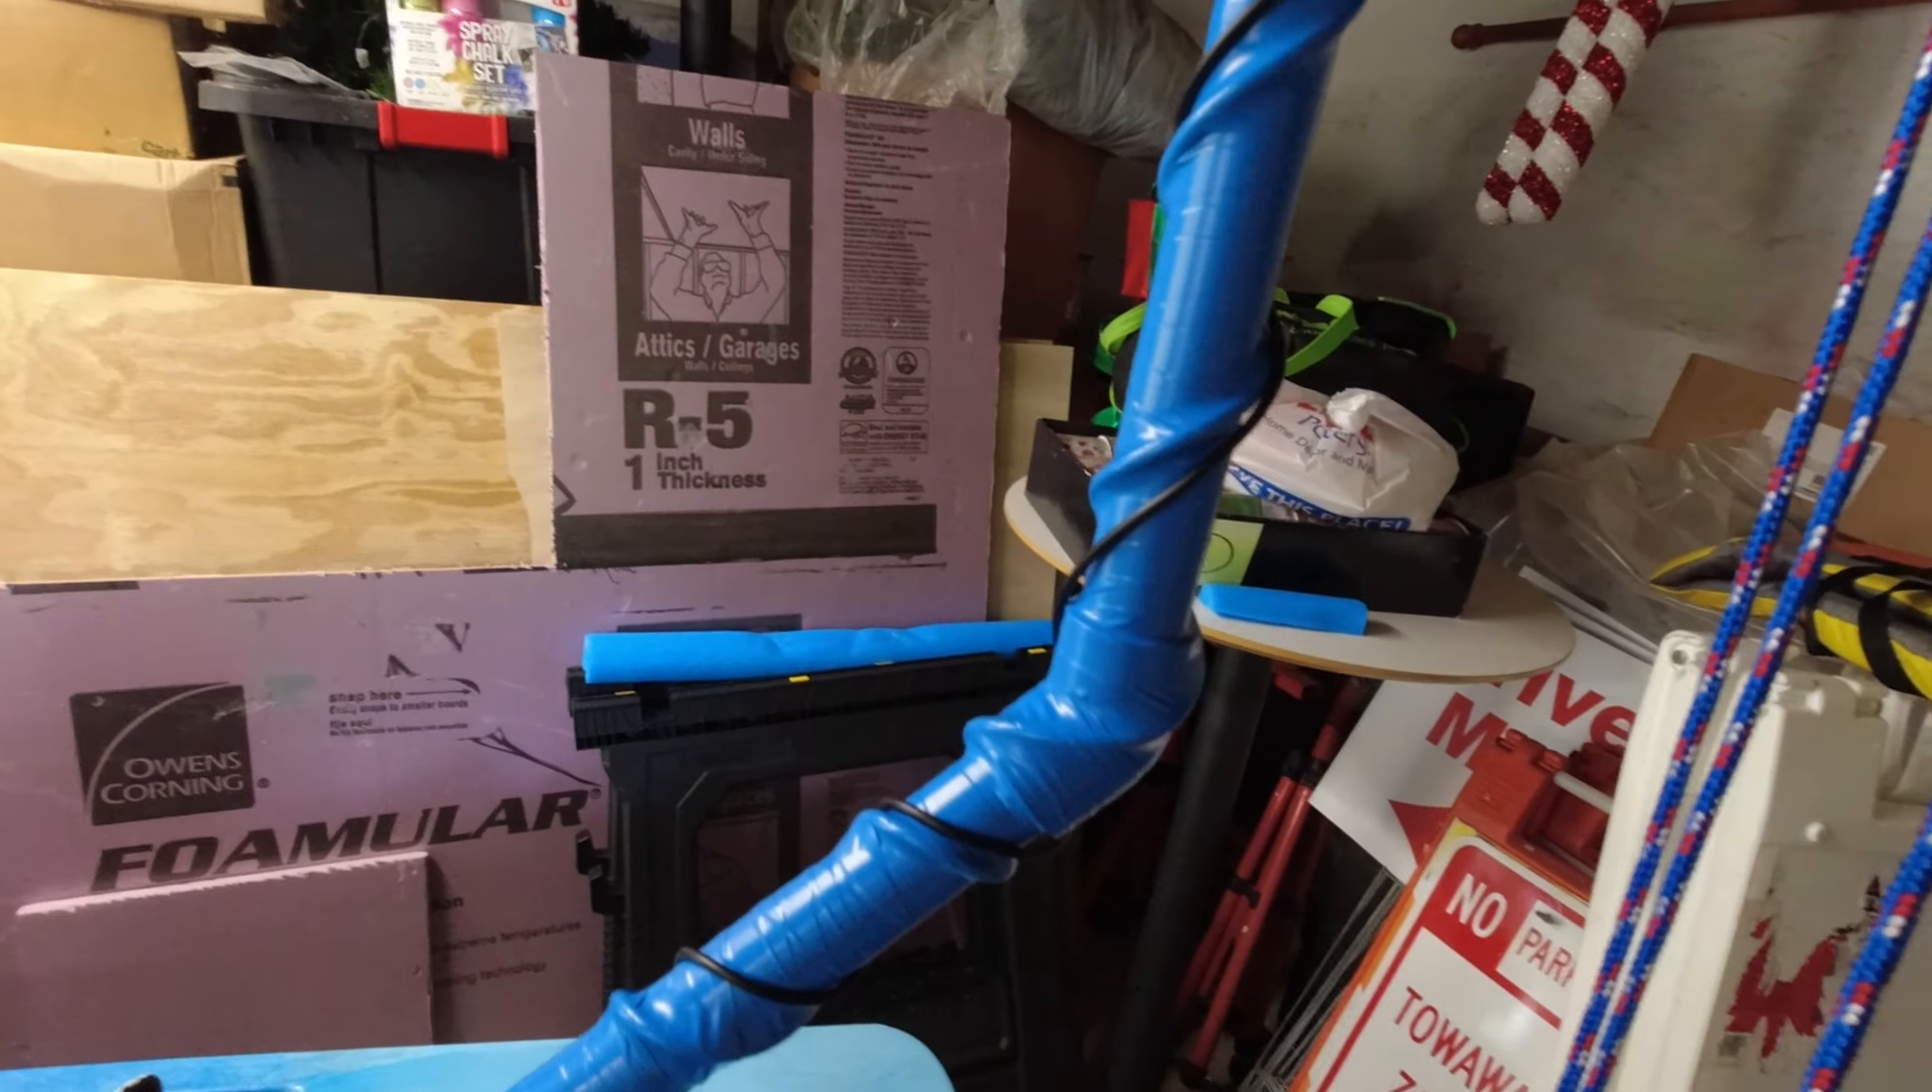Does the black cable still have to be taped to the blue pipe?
Yes.